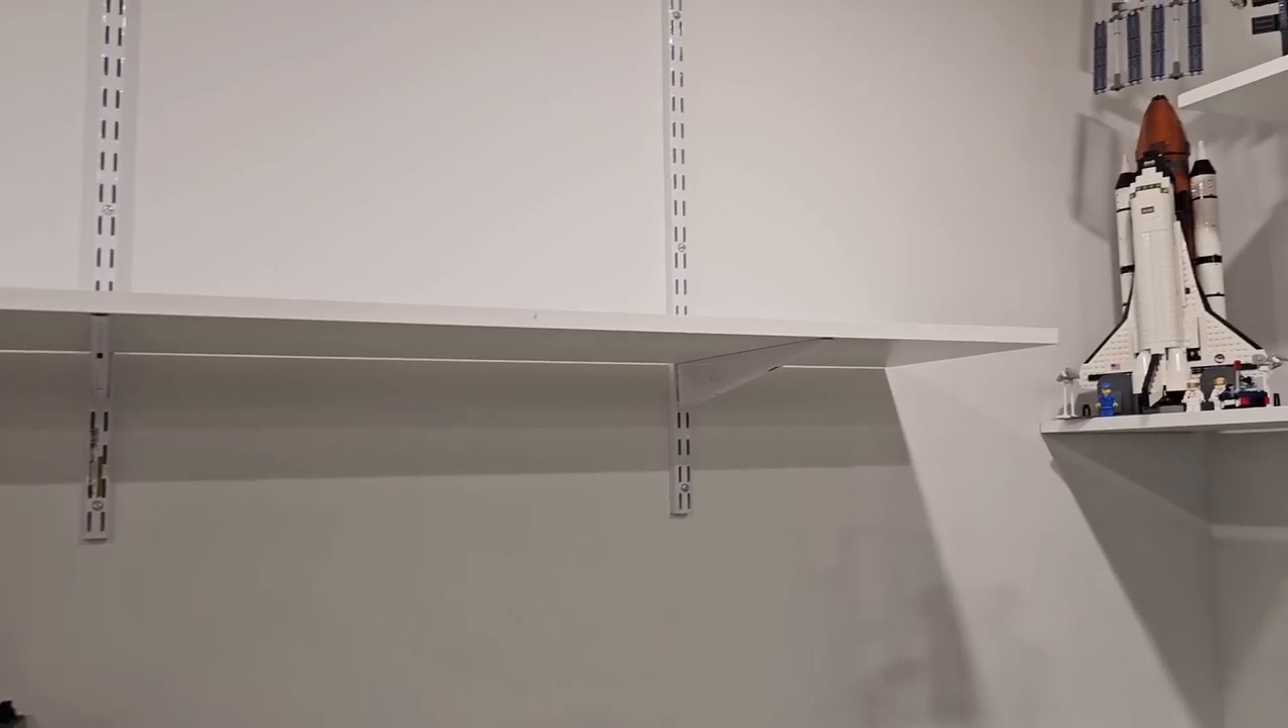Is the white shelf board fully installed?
Yes.